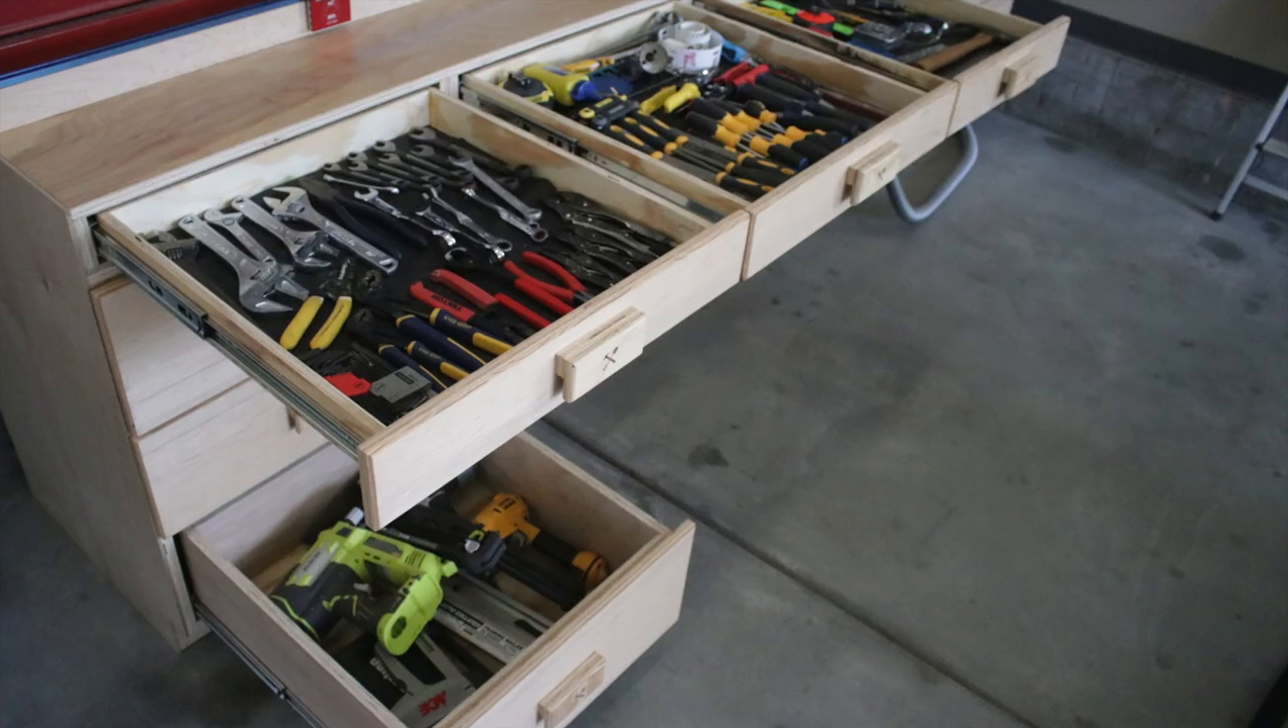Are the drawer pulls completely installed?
Yes.